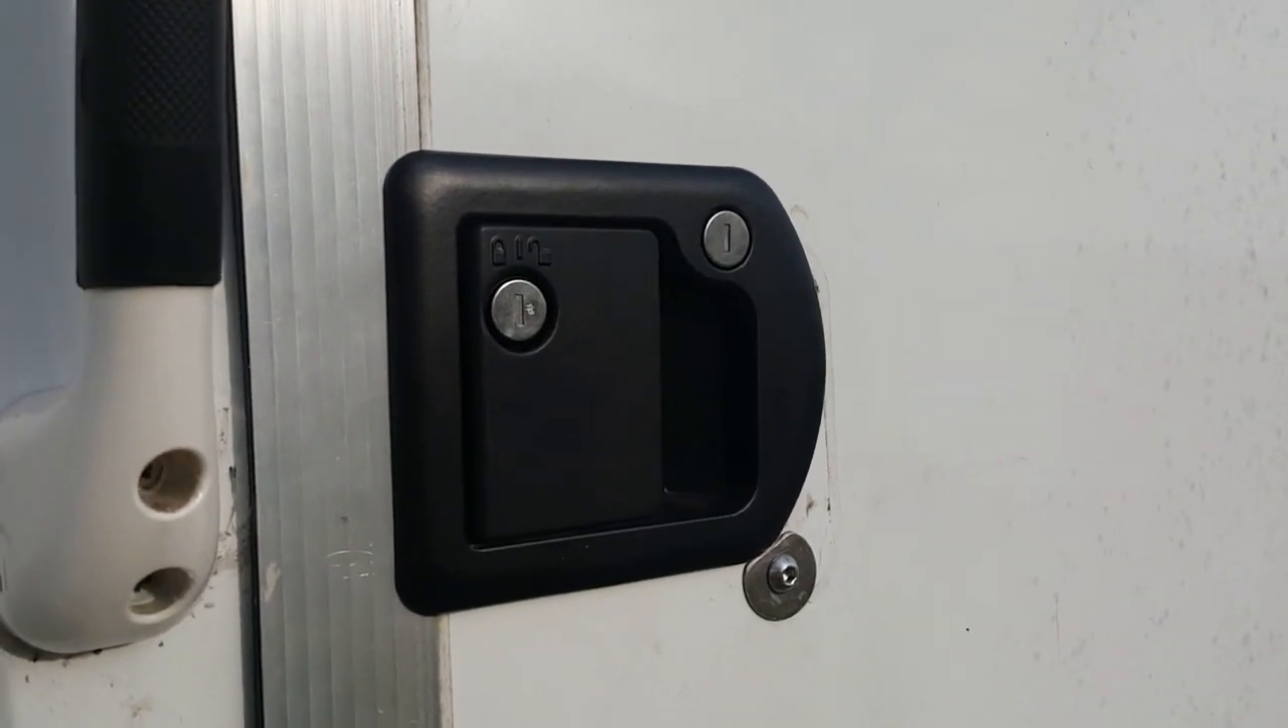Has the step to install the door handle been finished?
Yes.